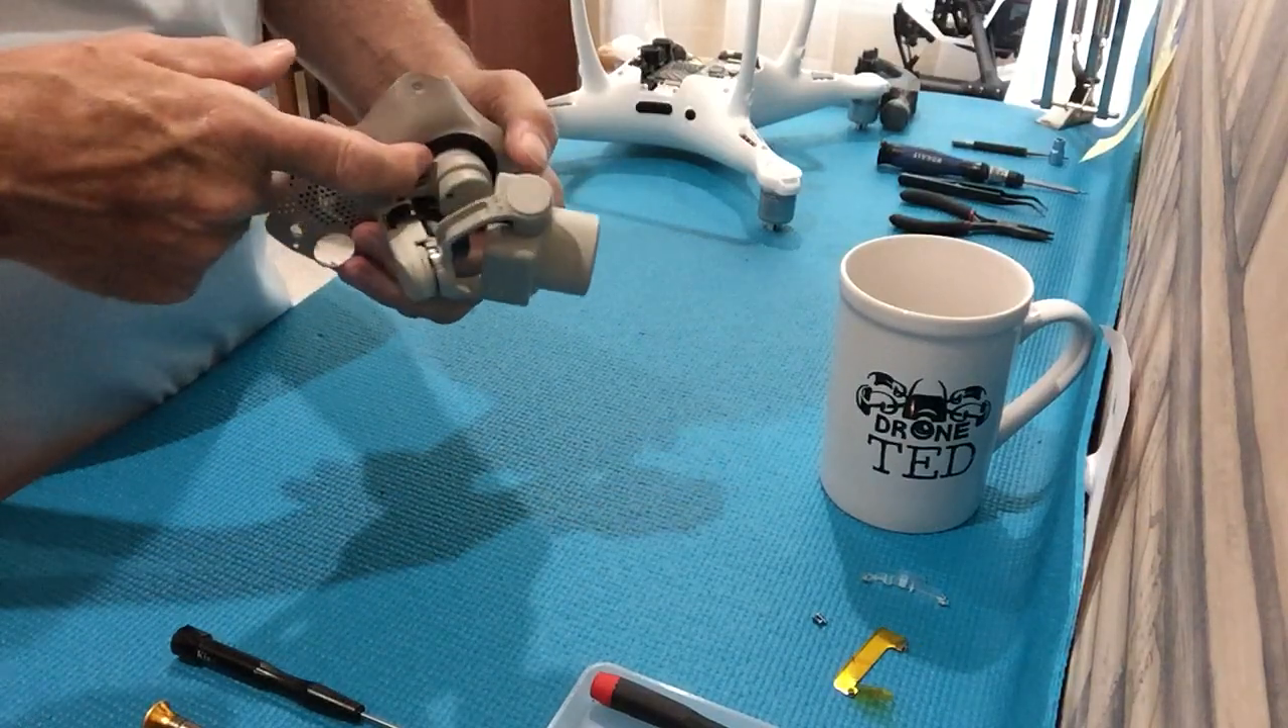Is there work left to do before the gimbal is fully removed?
No.